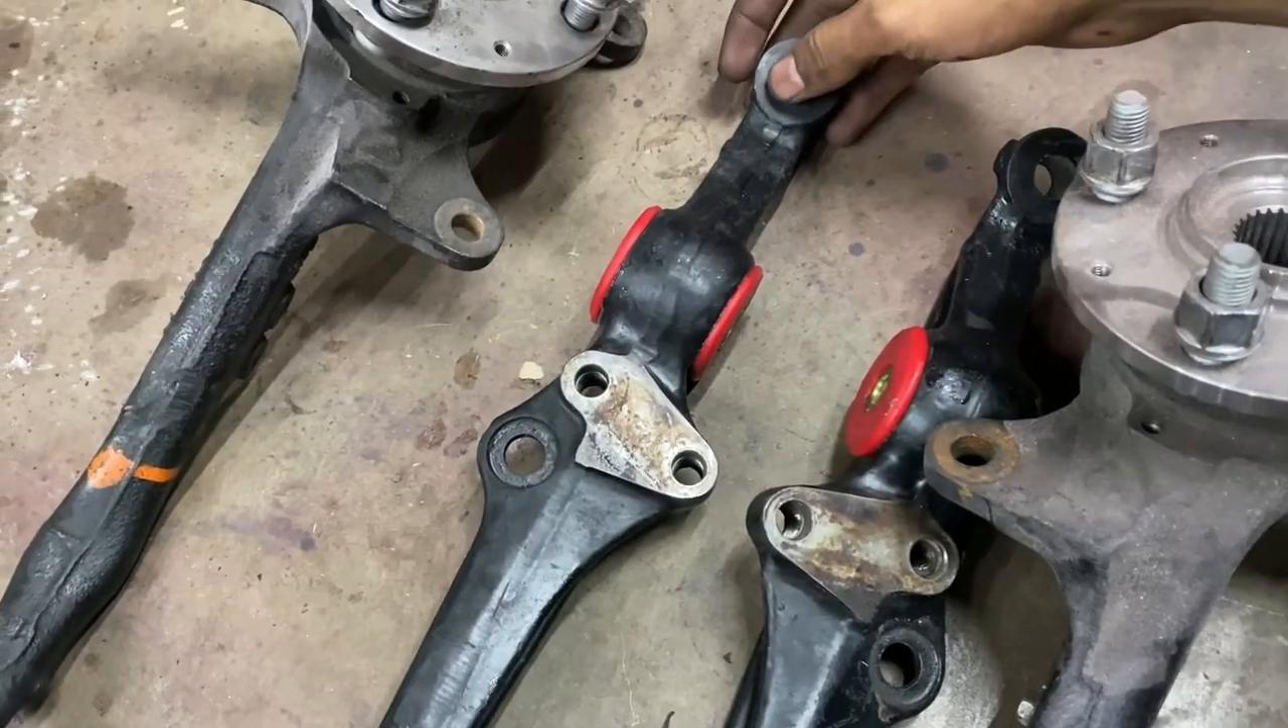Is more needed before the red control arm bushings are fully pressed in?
No.